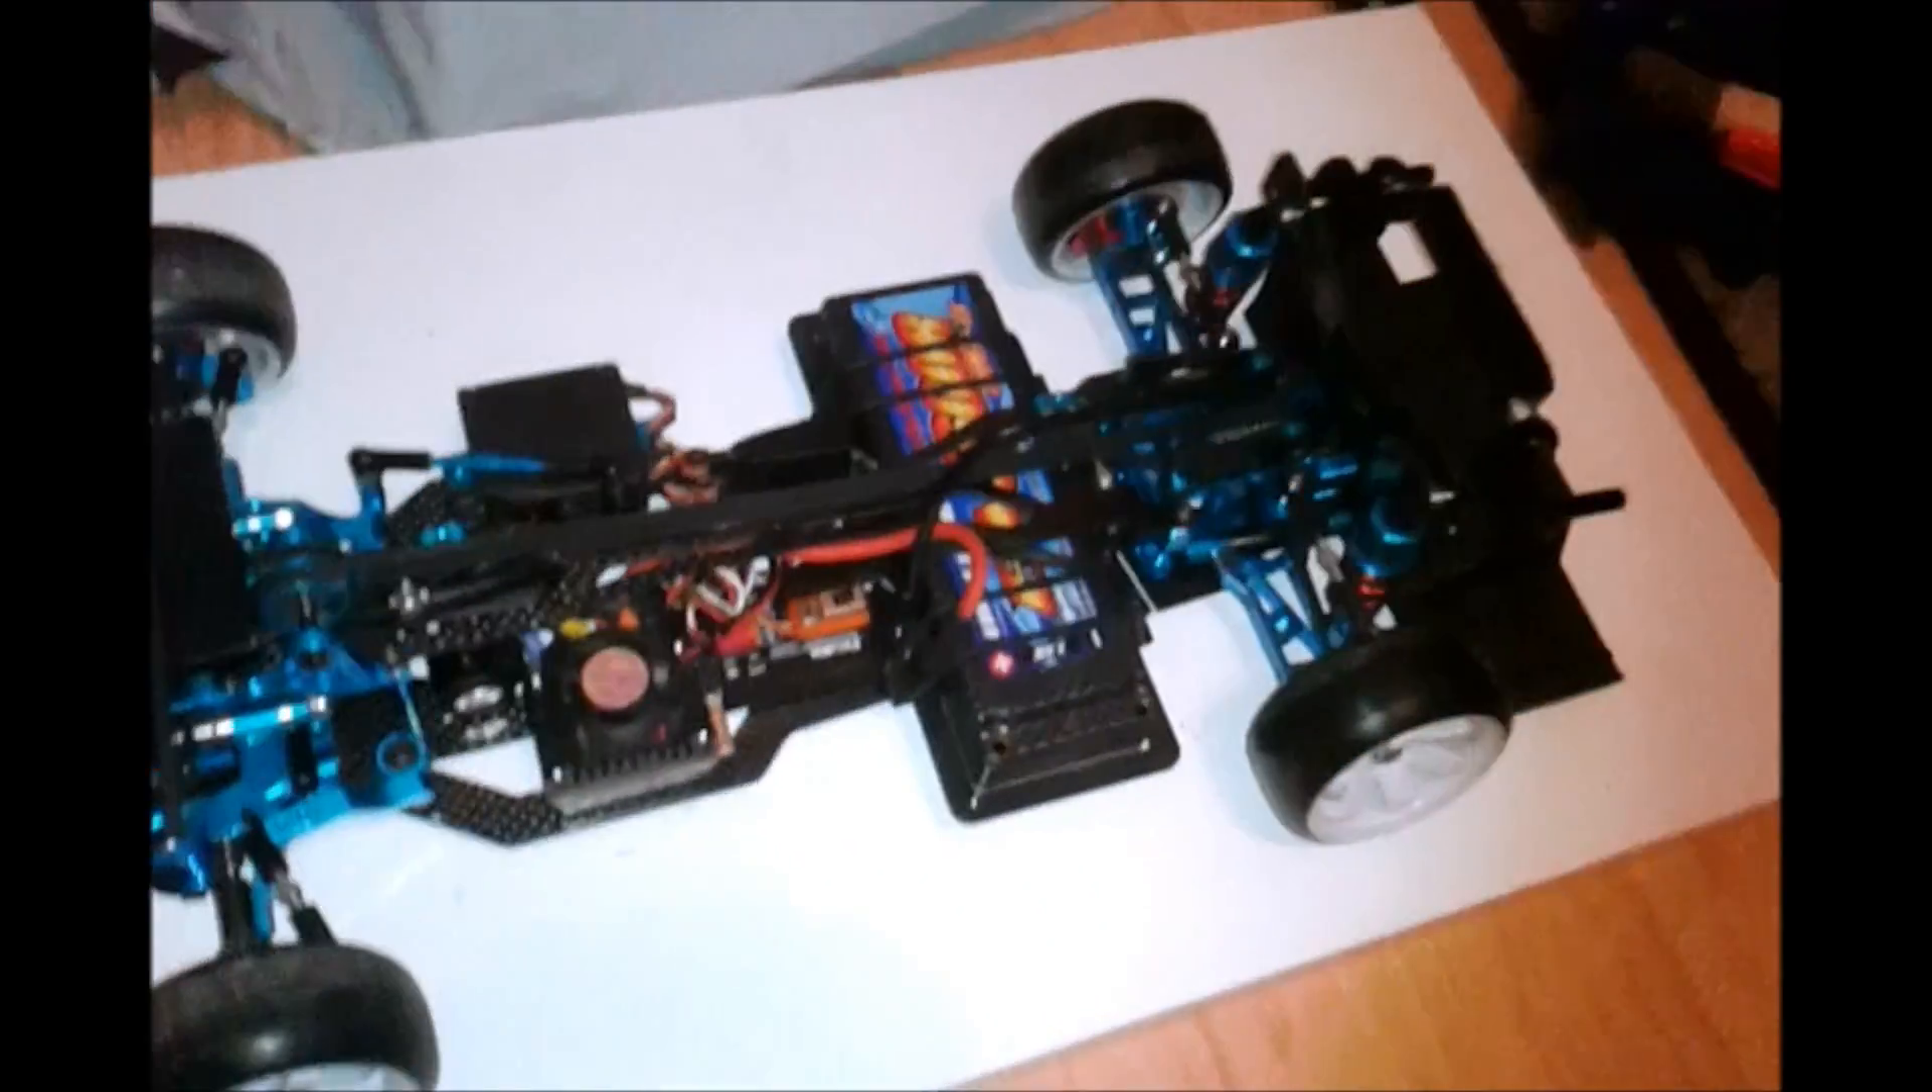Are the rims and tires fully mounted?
Yes.